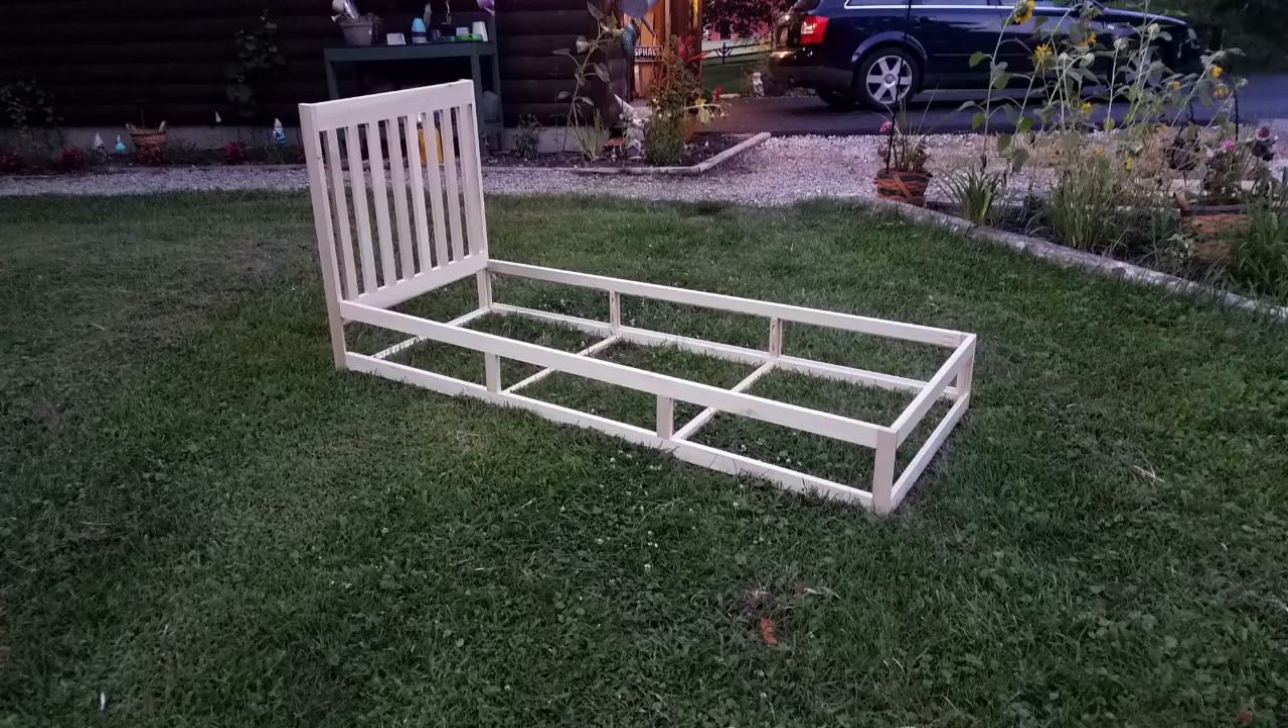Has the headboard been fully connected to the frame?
Yes.